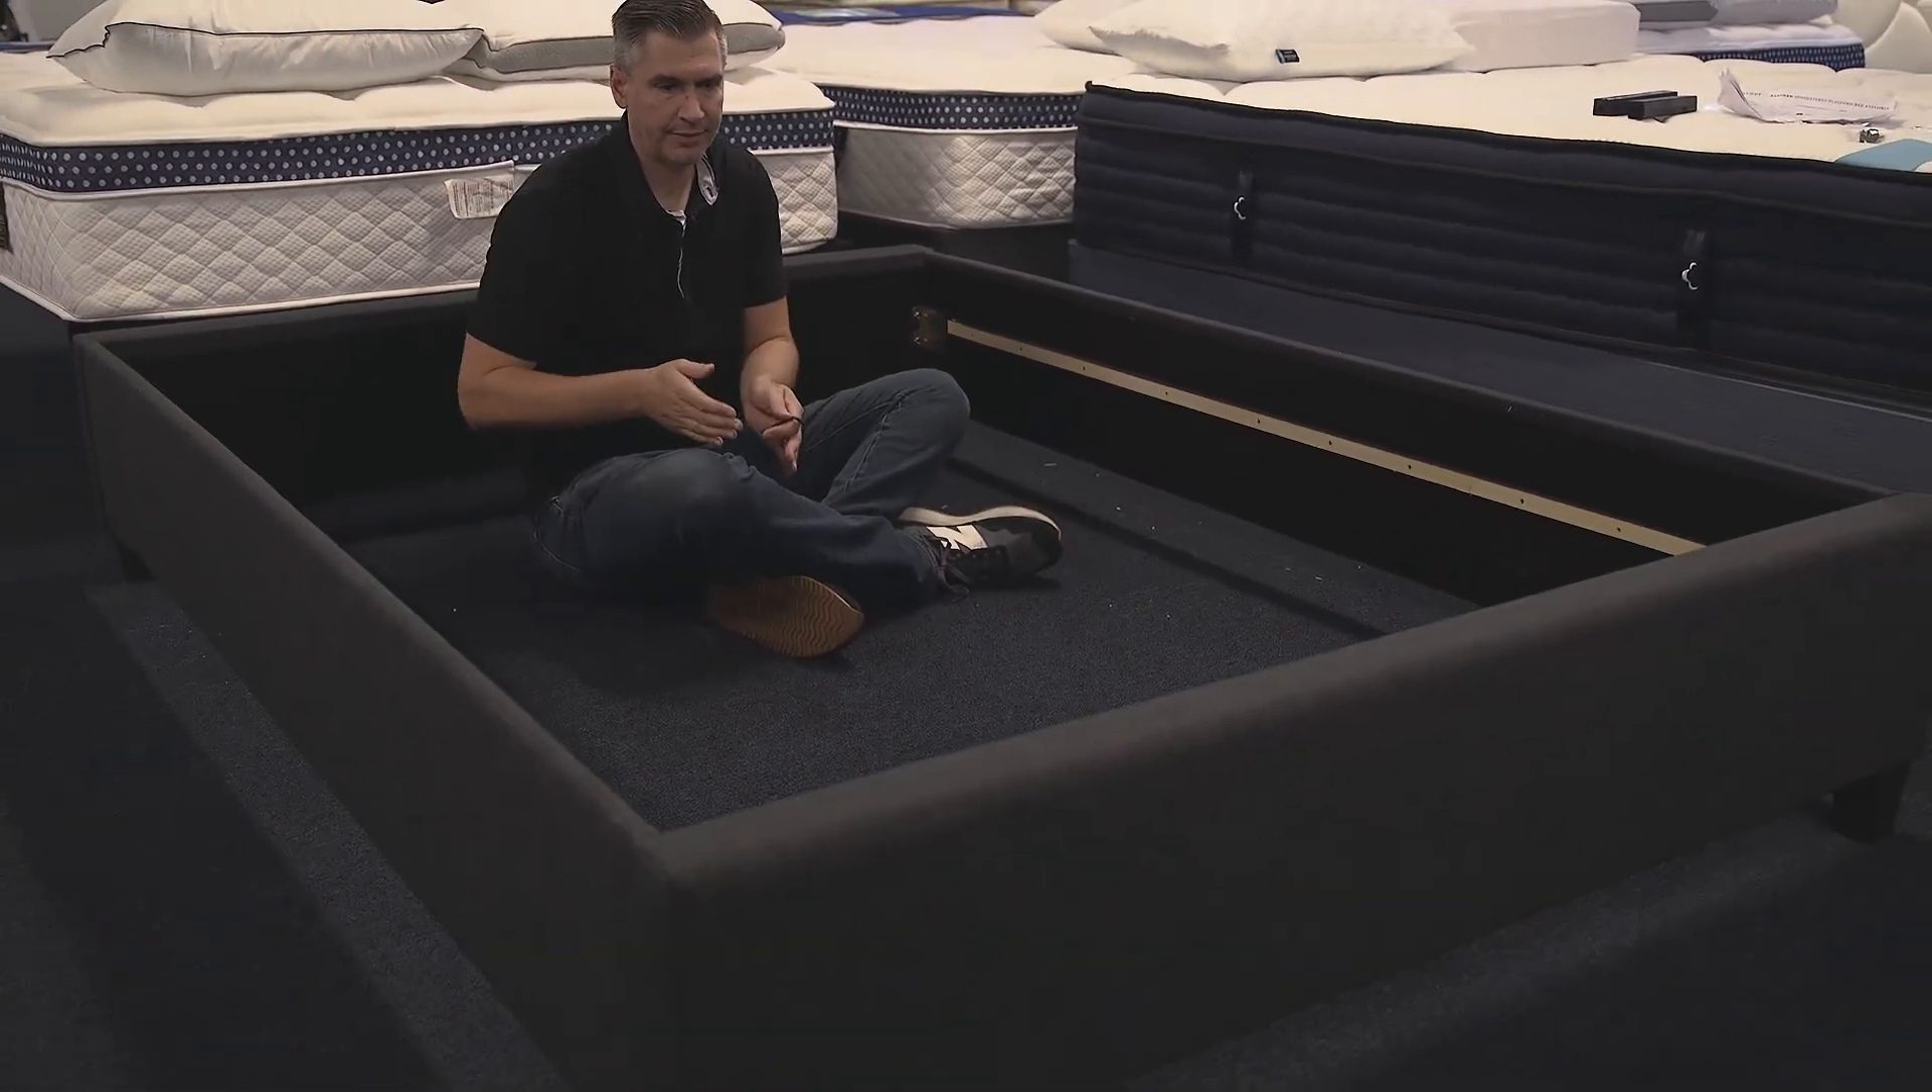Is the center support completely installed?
No.